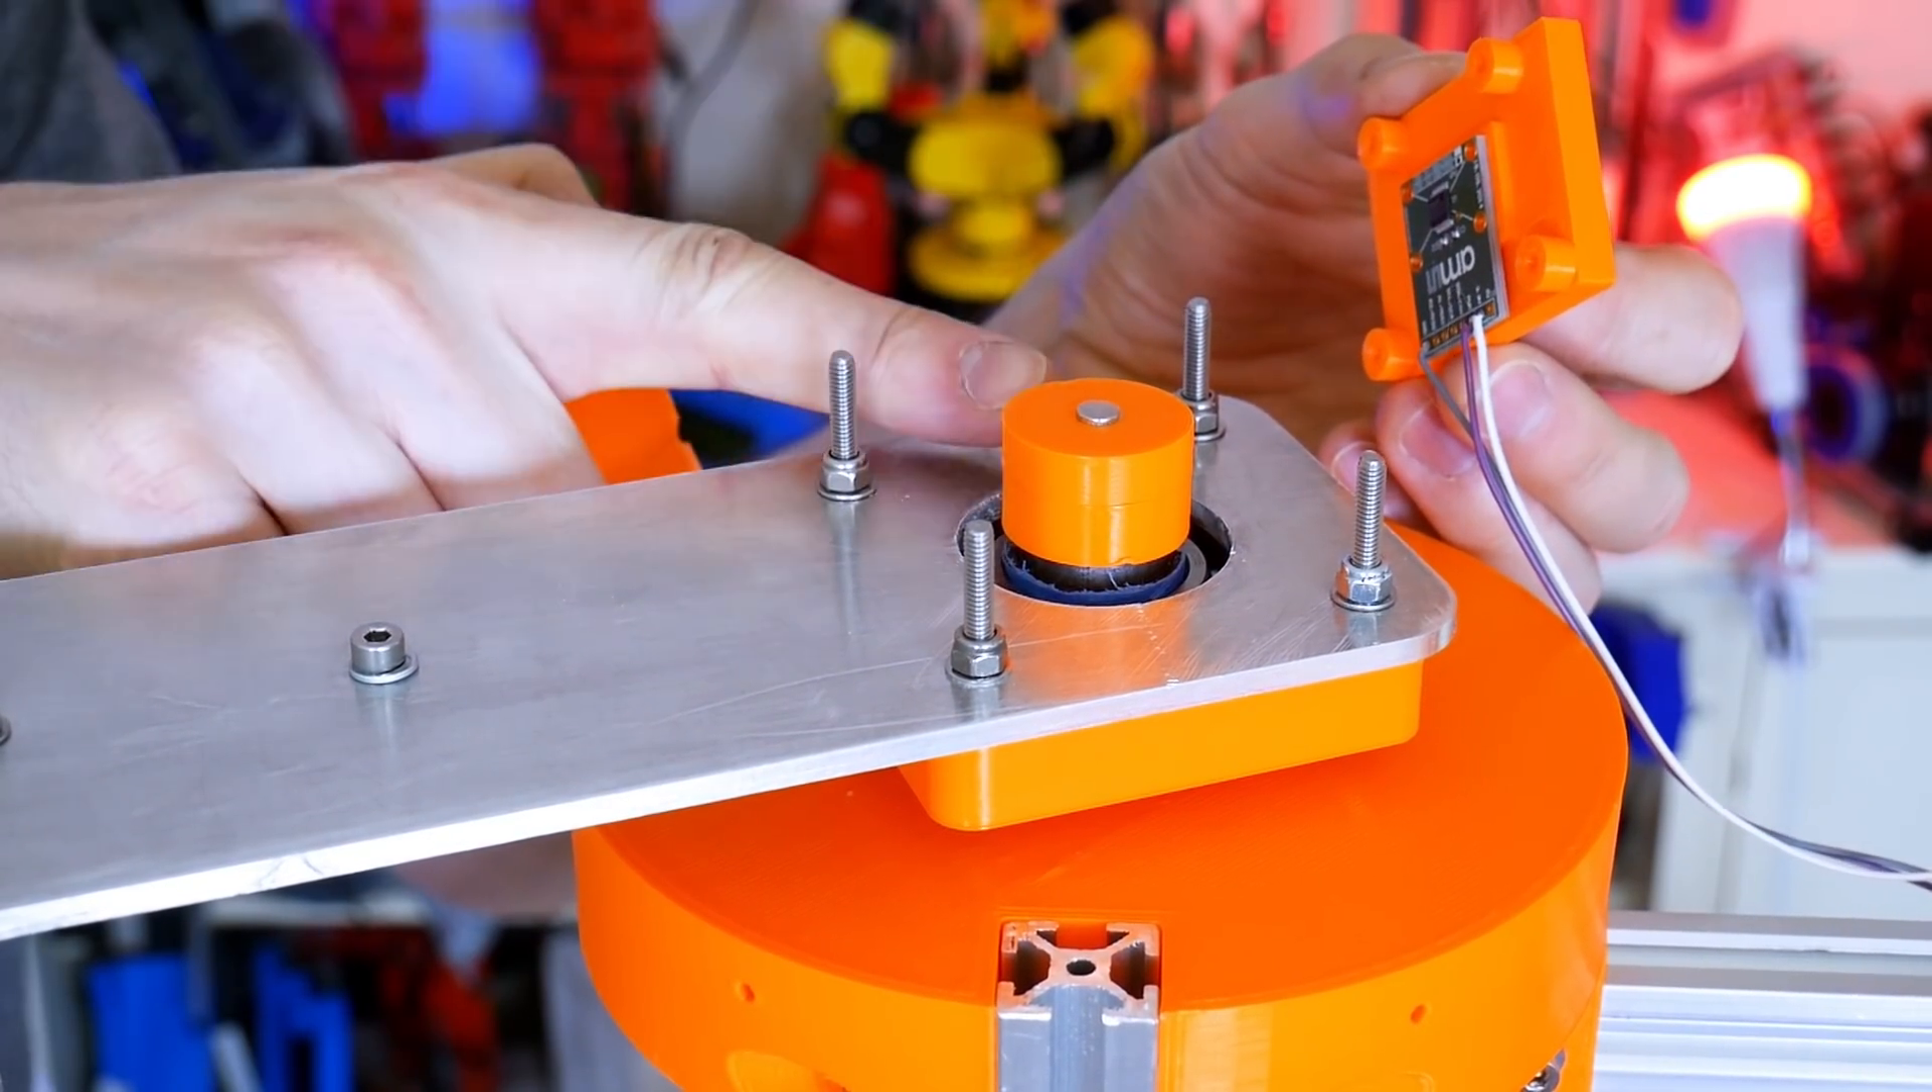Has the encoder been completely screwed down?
No.